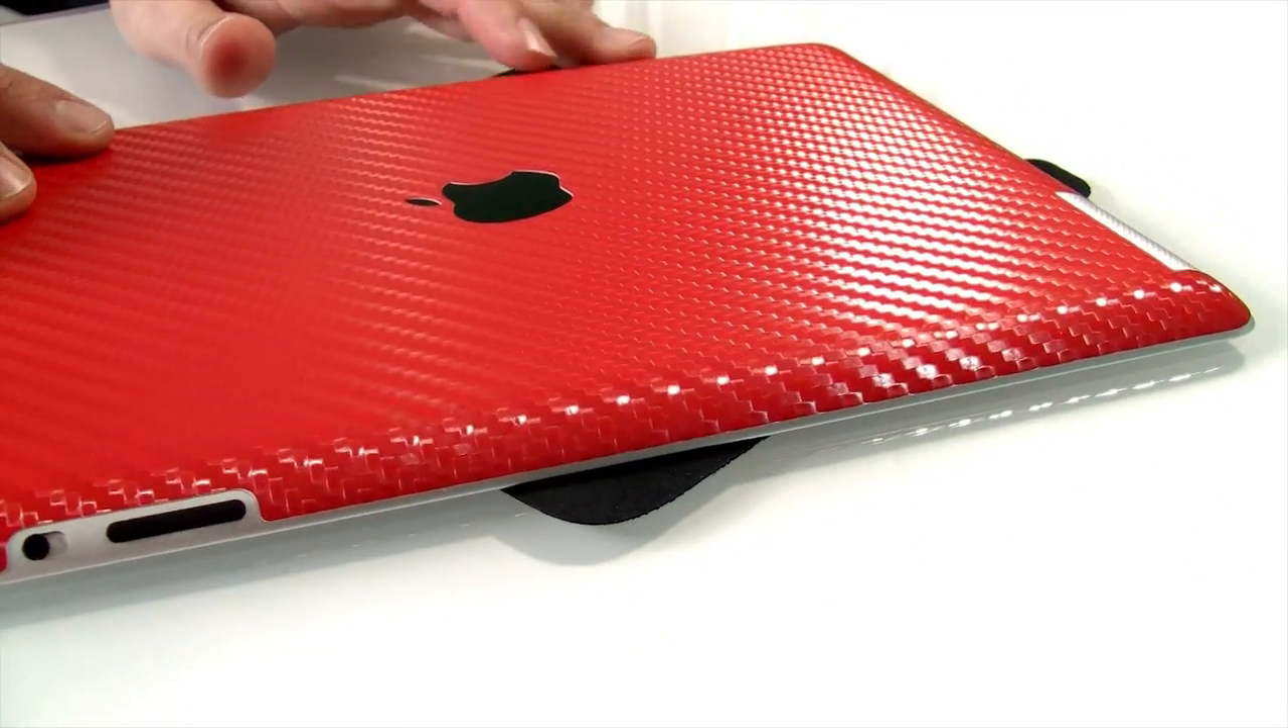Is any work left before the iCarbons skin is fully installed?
No.